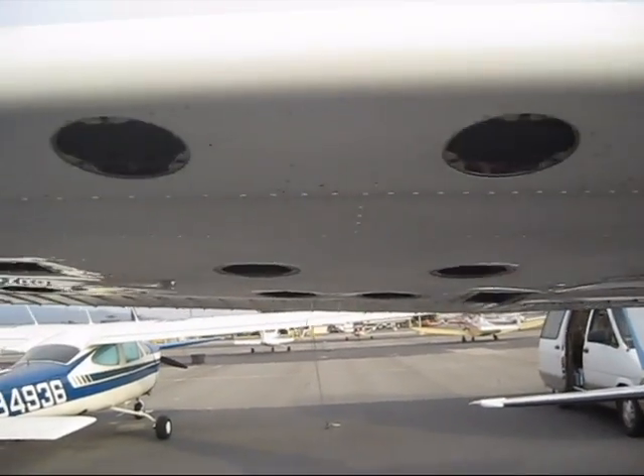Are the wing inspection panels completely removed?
Yes.